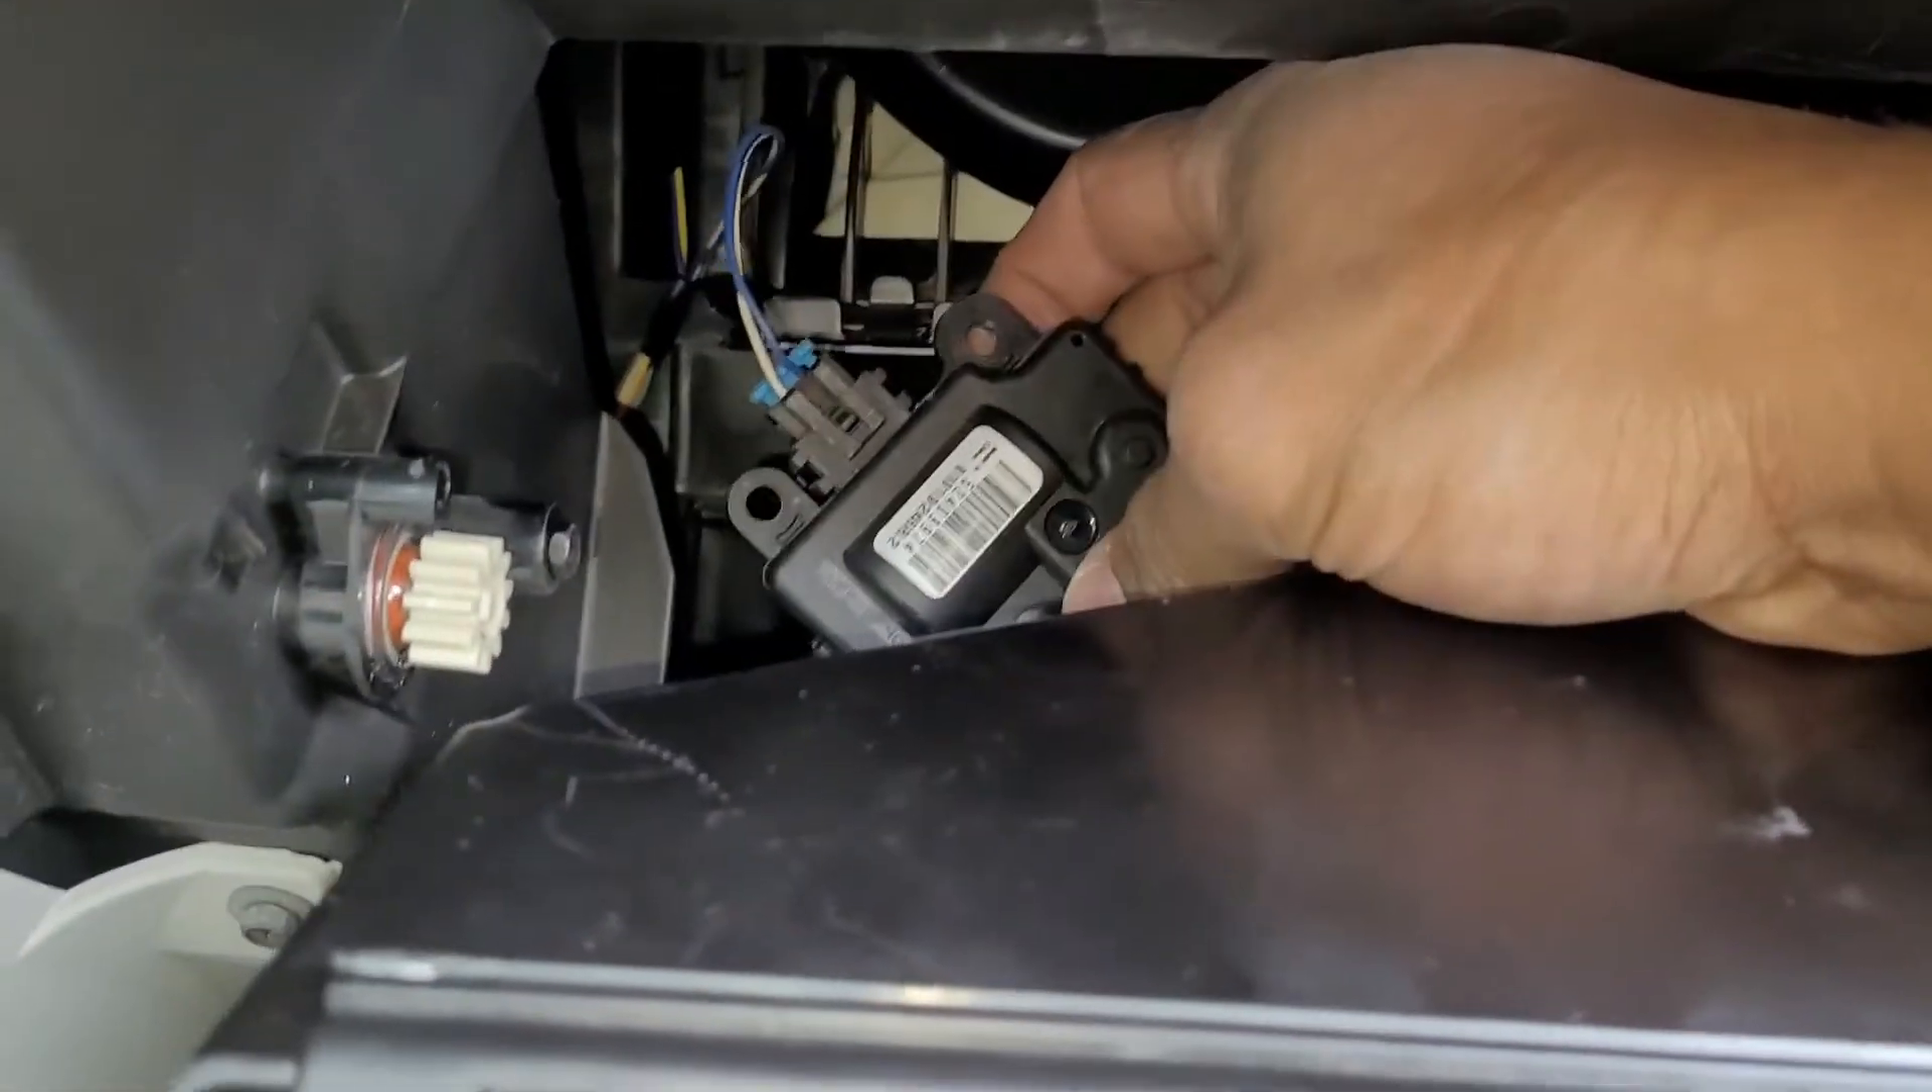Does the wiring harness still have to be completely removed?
Yes.